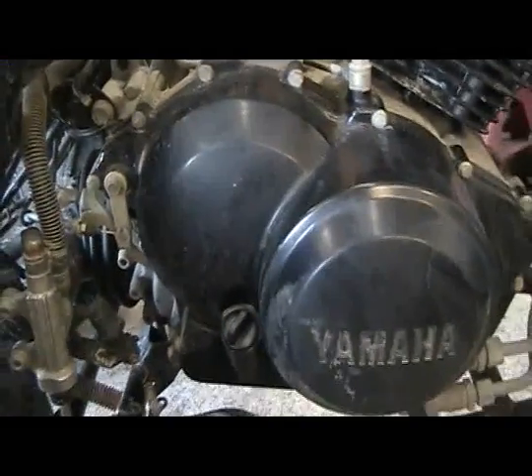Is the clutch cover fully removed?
No.